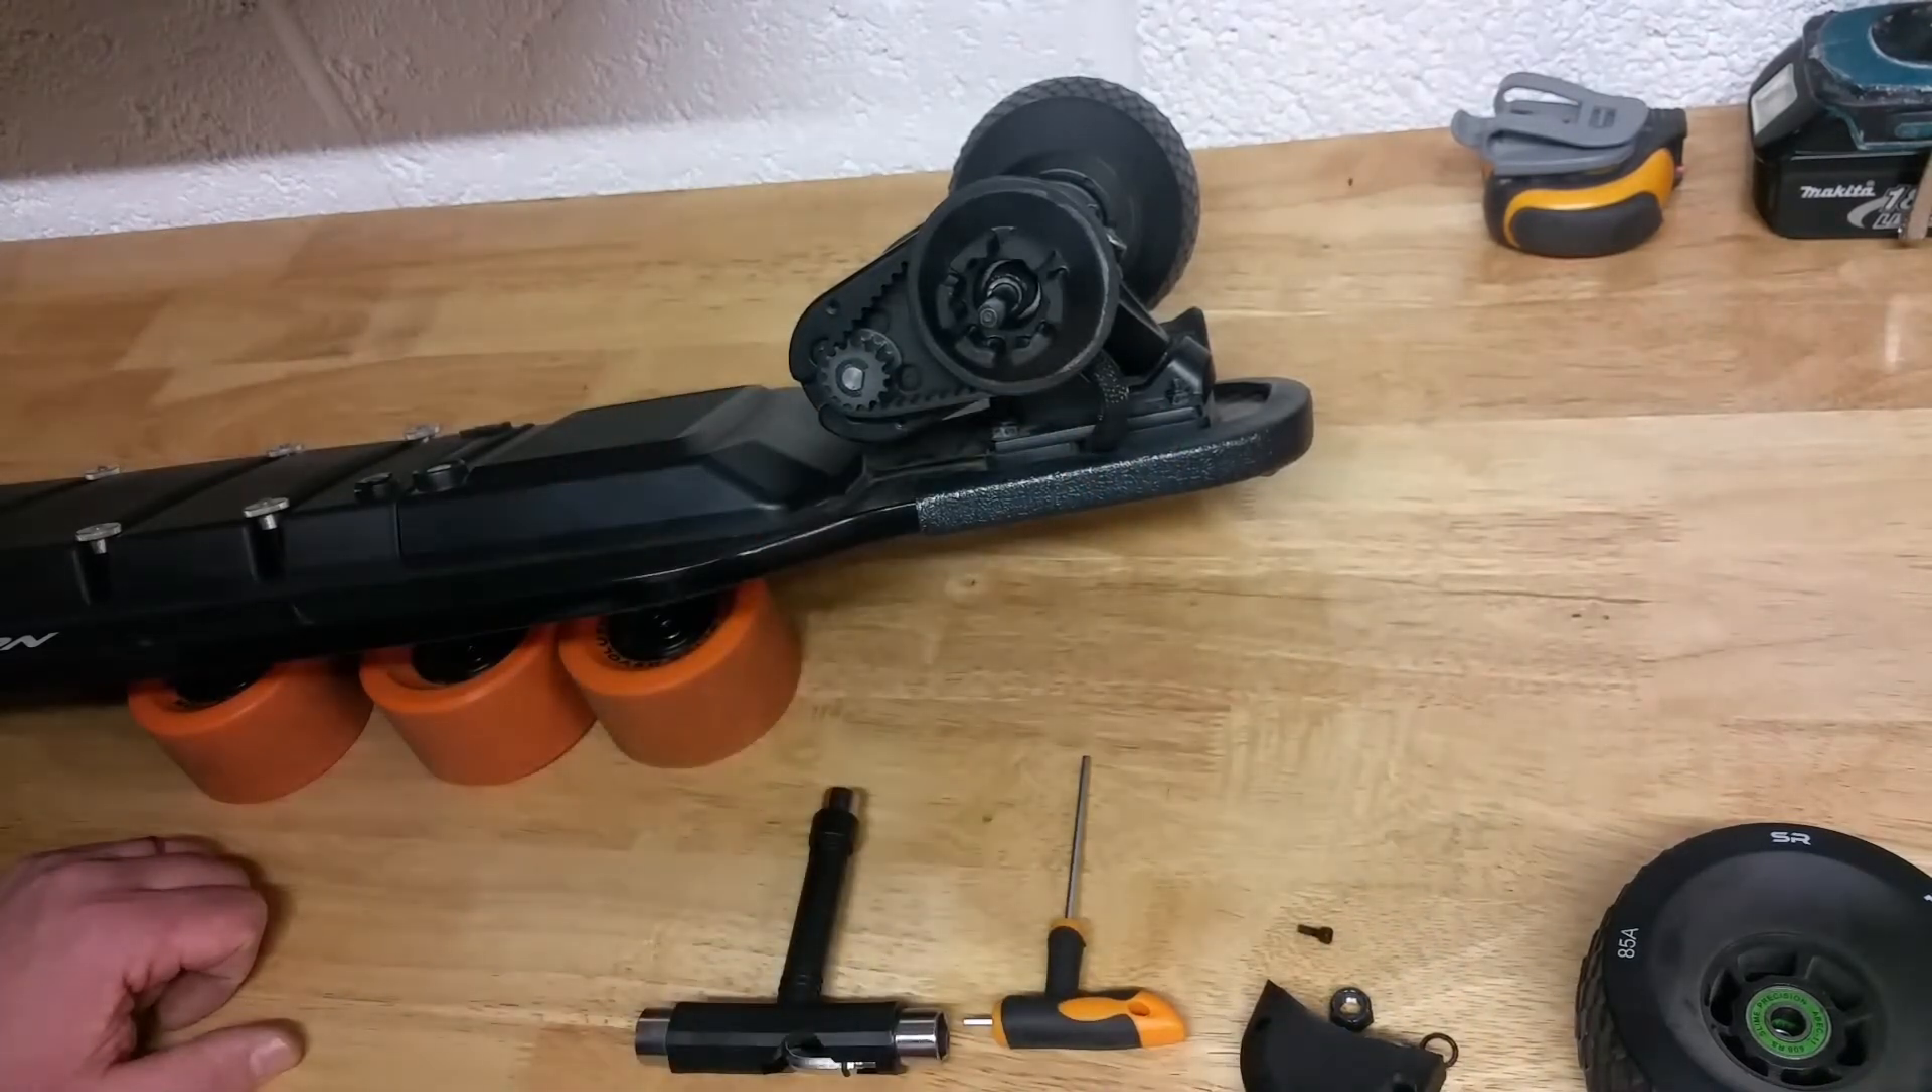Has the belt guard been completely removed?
Yes.